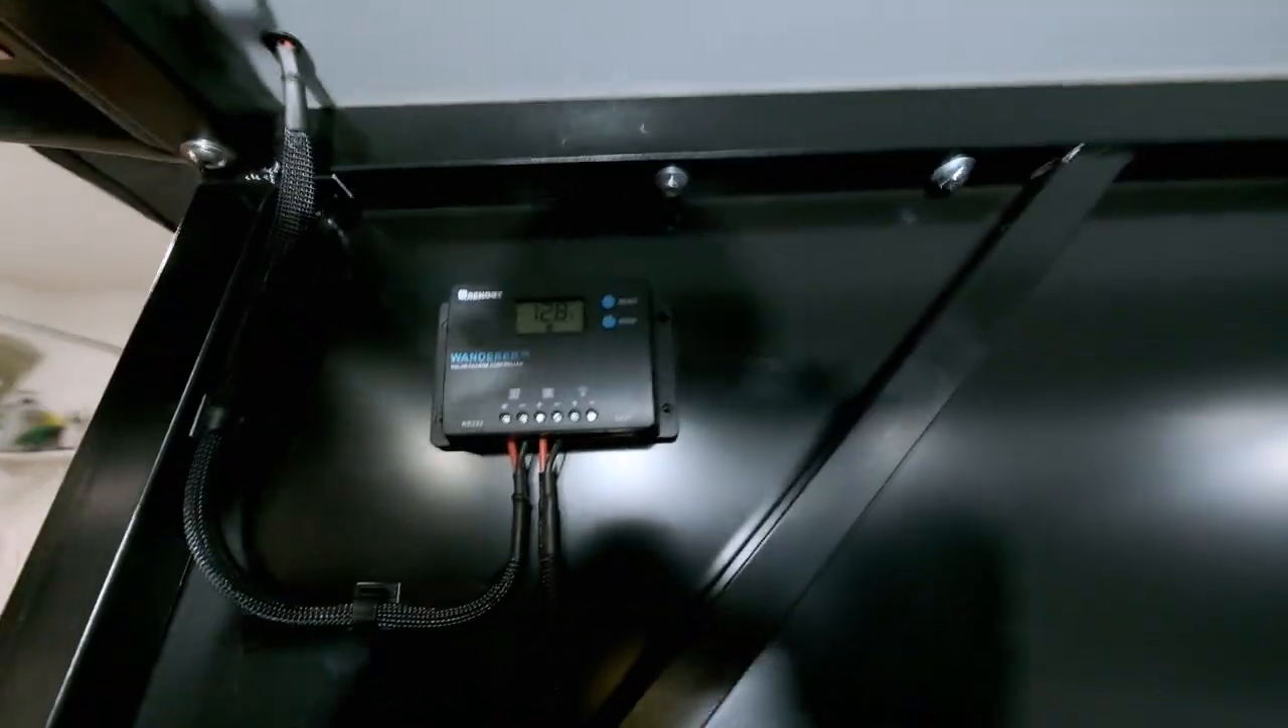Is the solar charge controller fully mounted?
Yes.